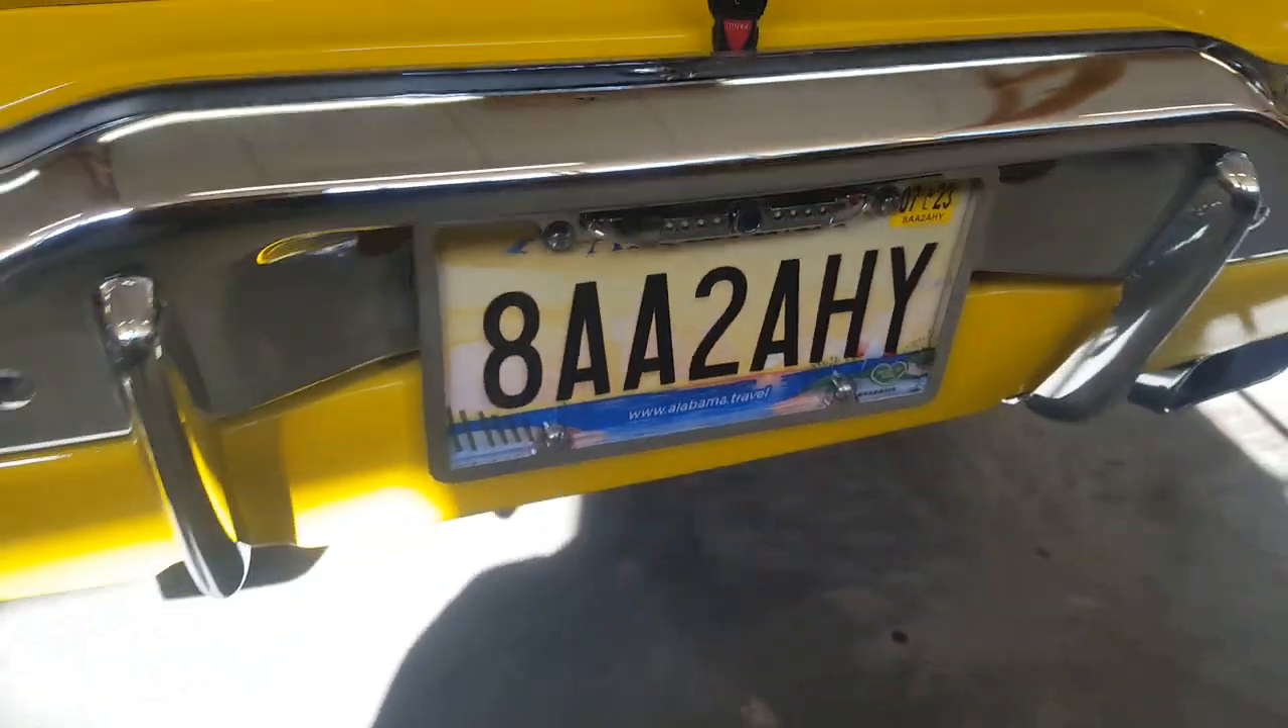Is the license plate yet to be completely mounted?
No.